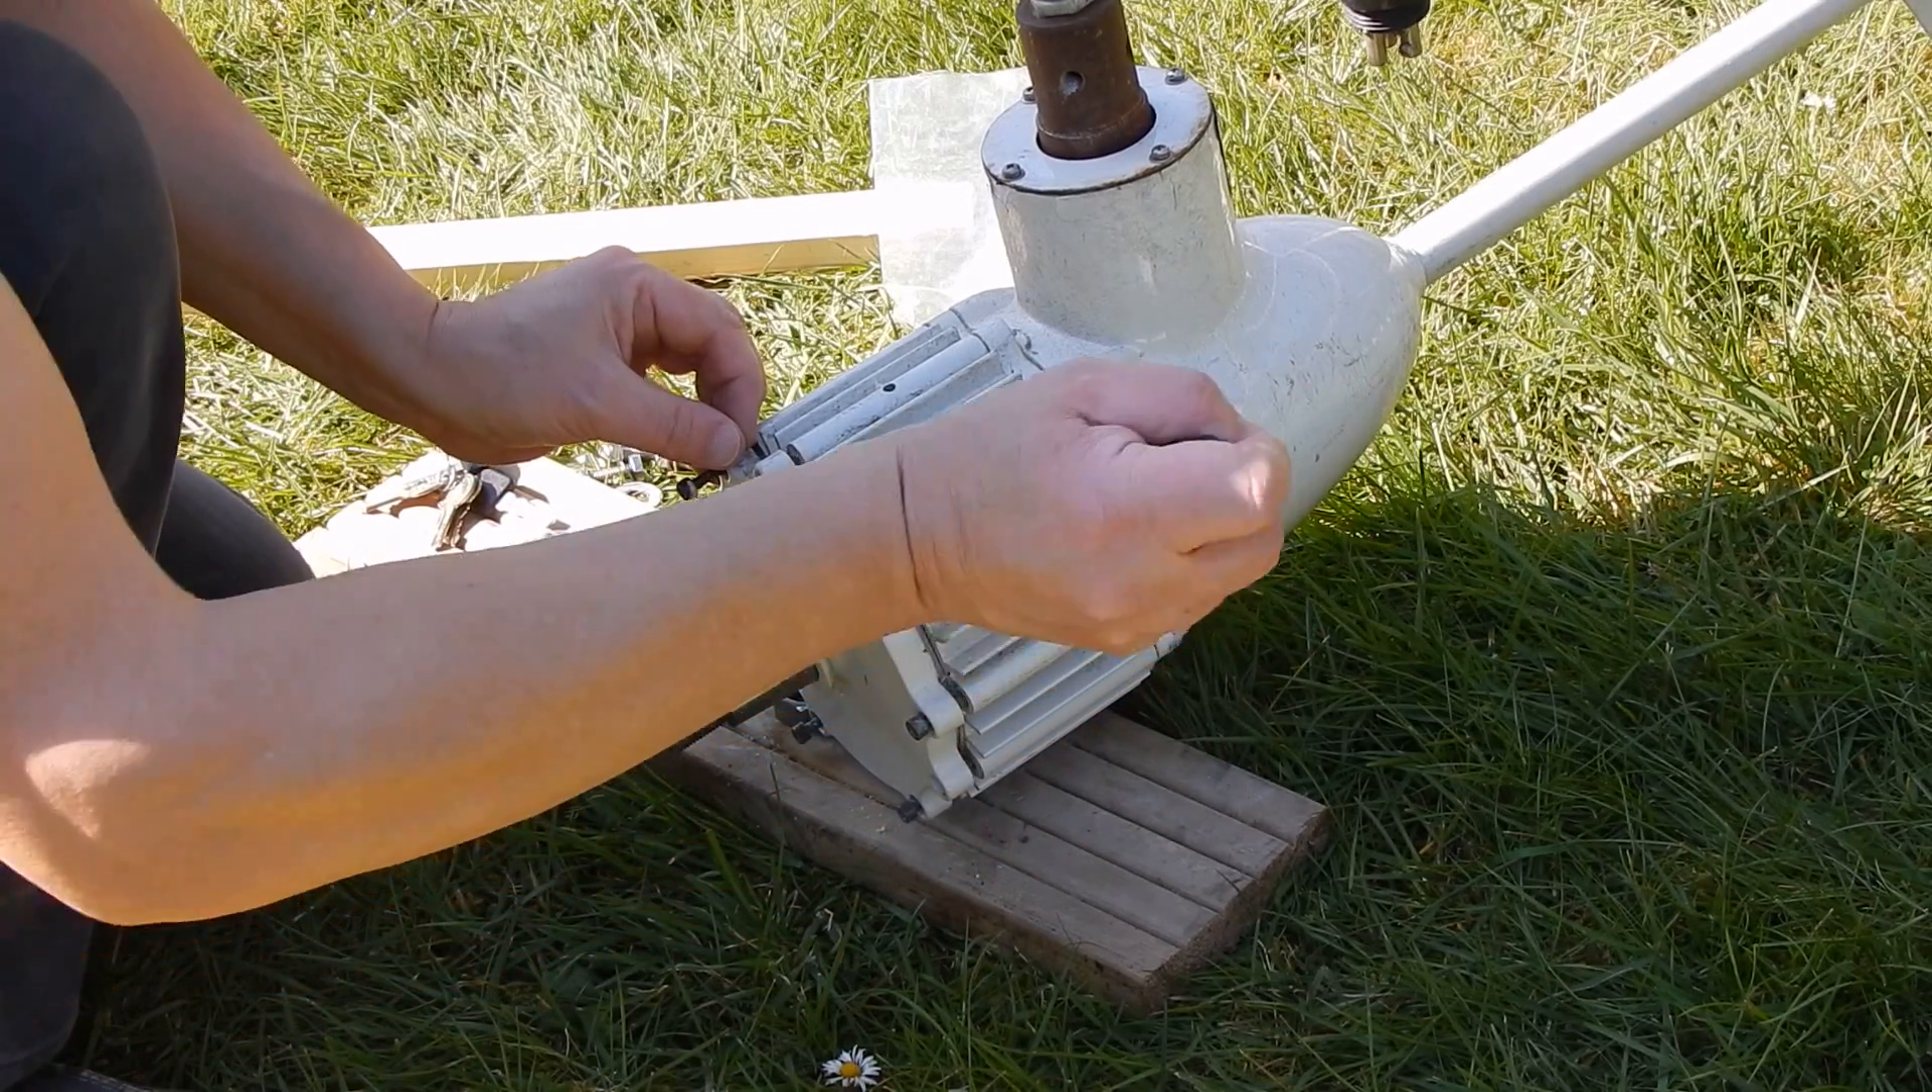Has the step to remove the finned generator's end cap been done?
No.